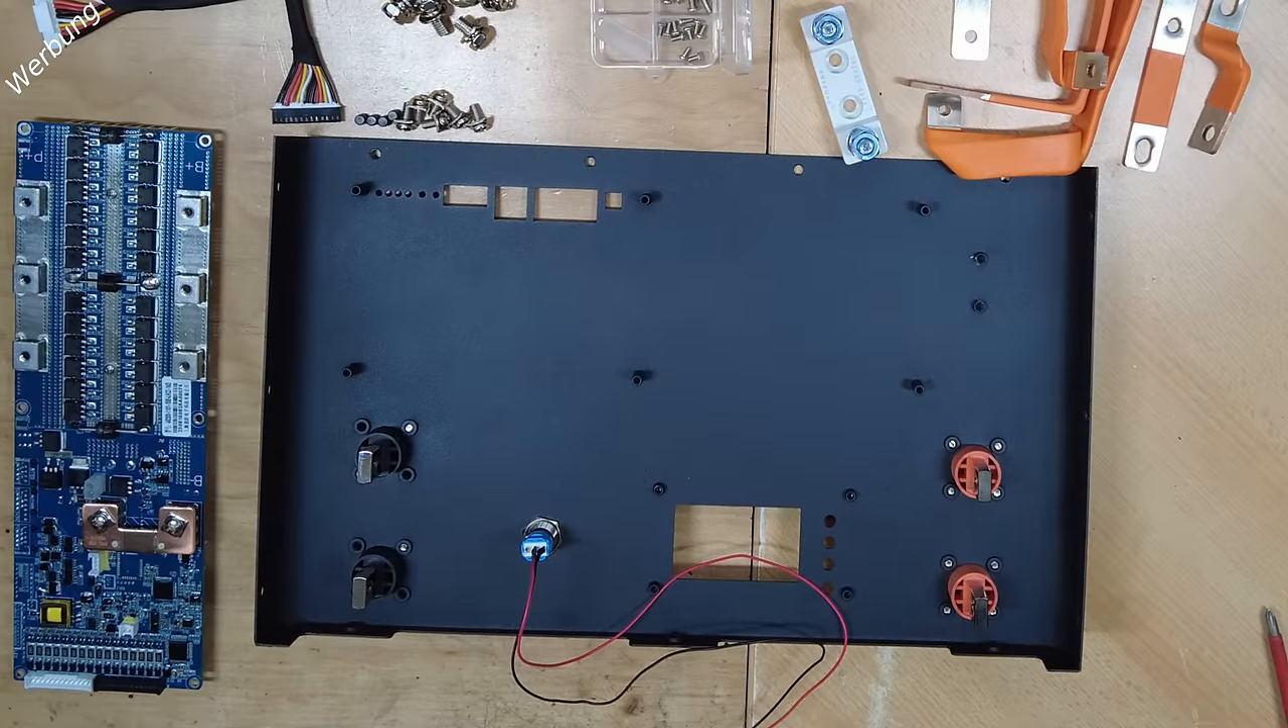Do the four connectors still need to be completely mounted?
No.